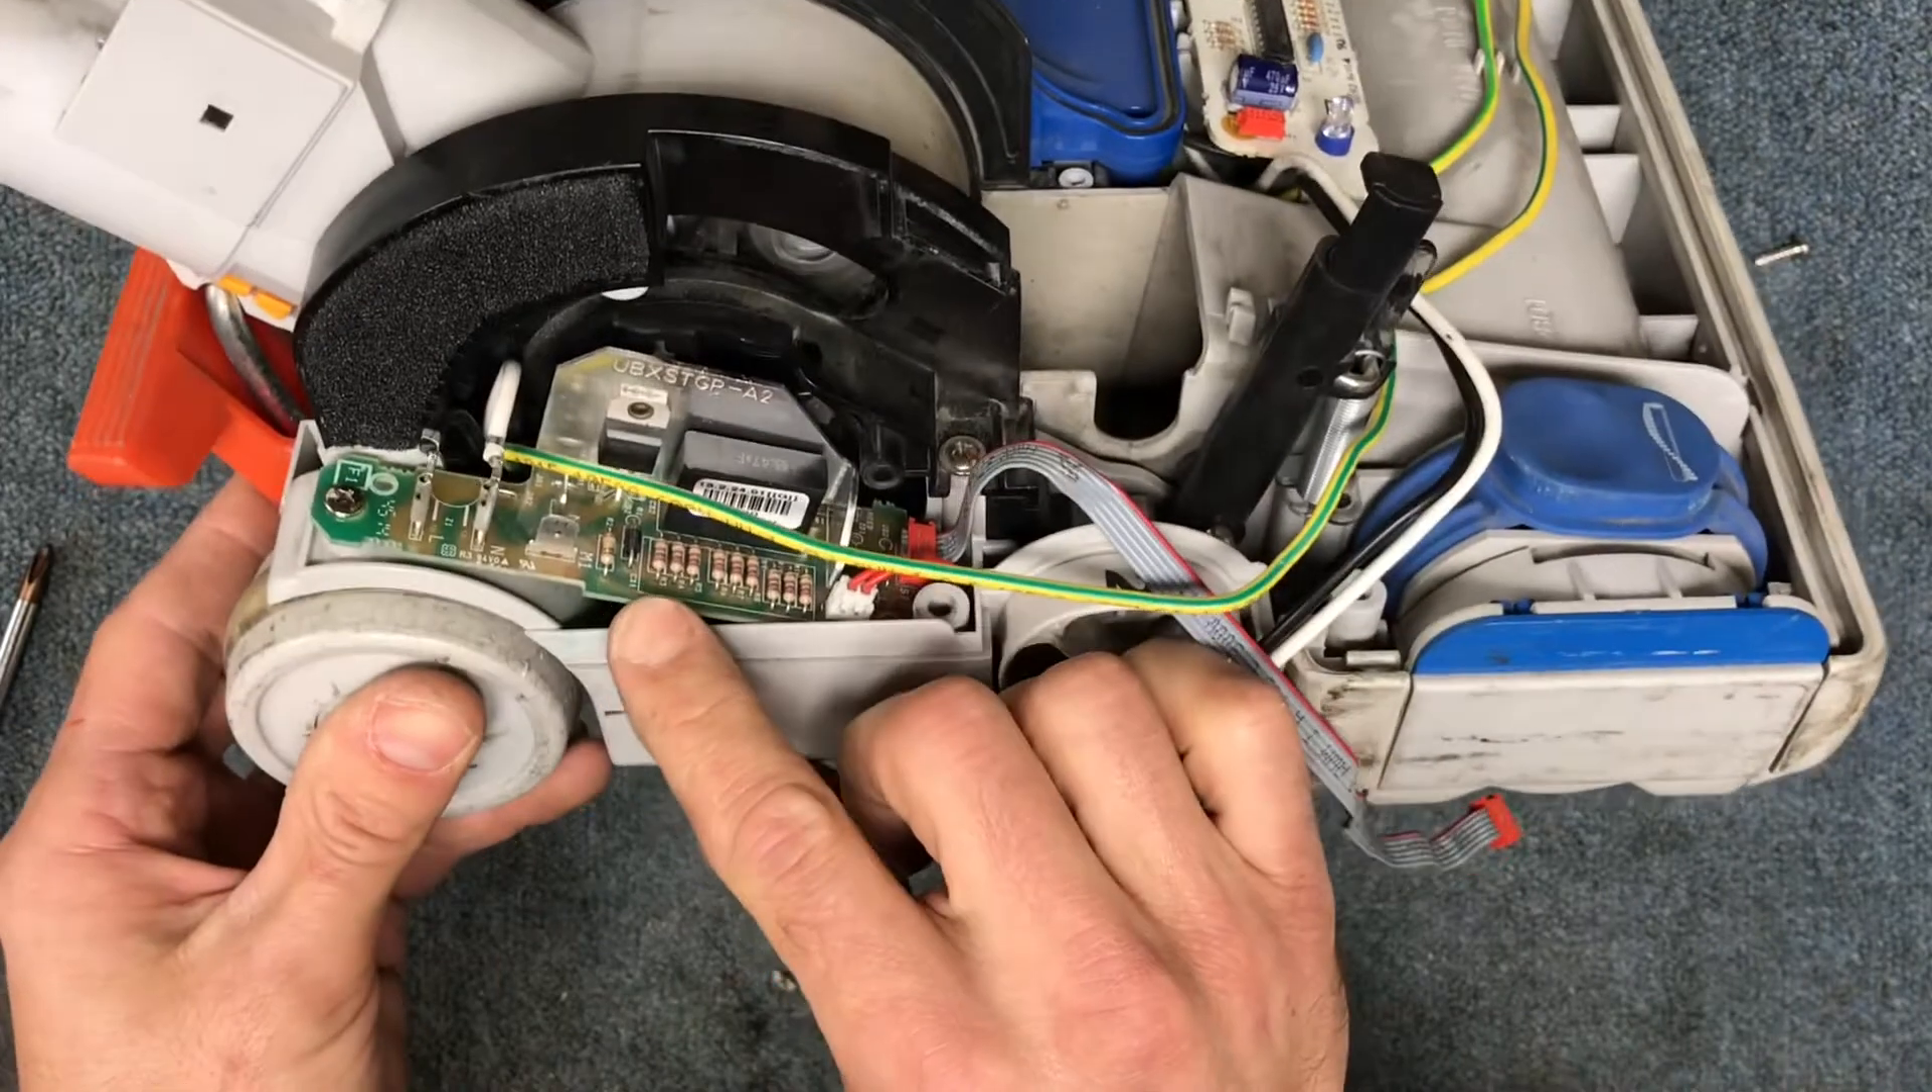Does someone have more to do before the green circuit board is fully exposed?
No.